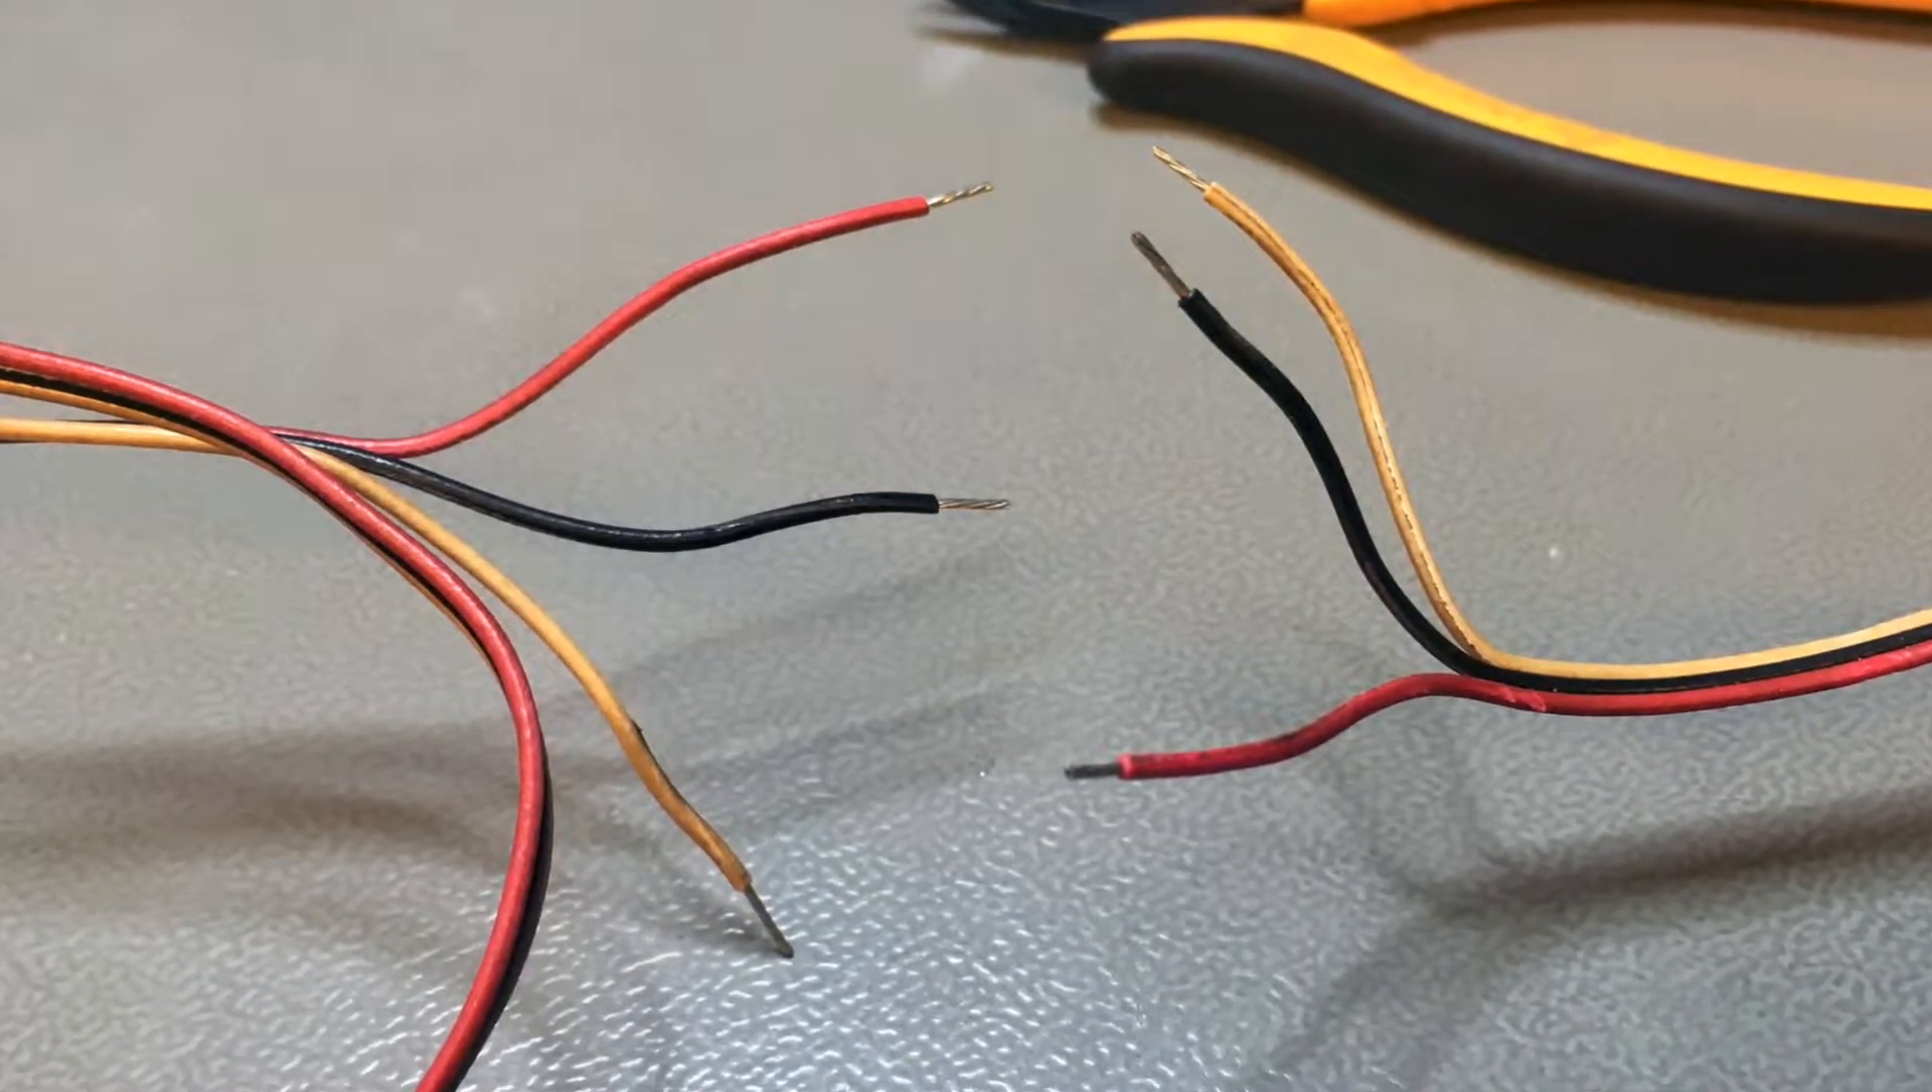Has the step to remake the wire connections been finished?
No.